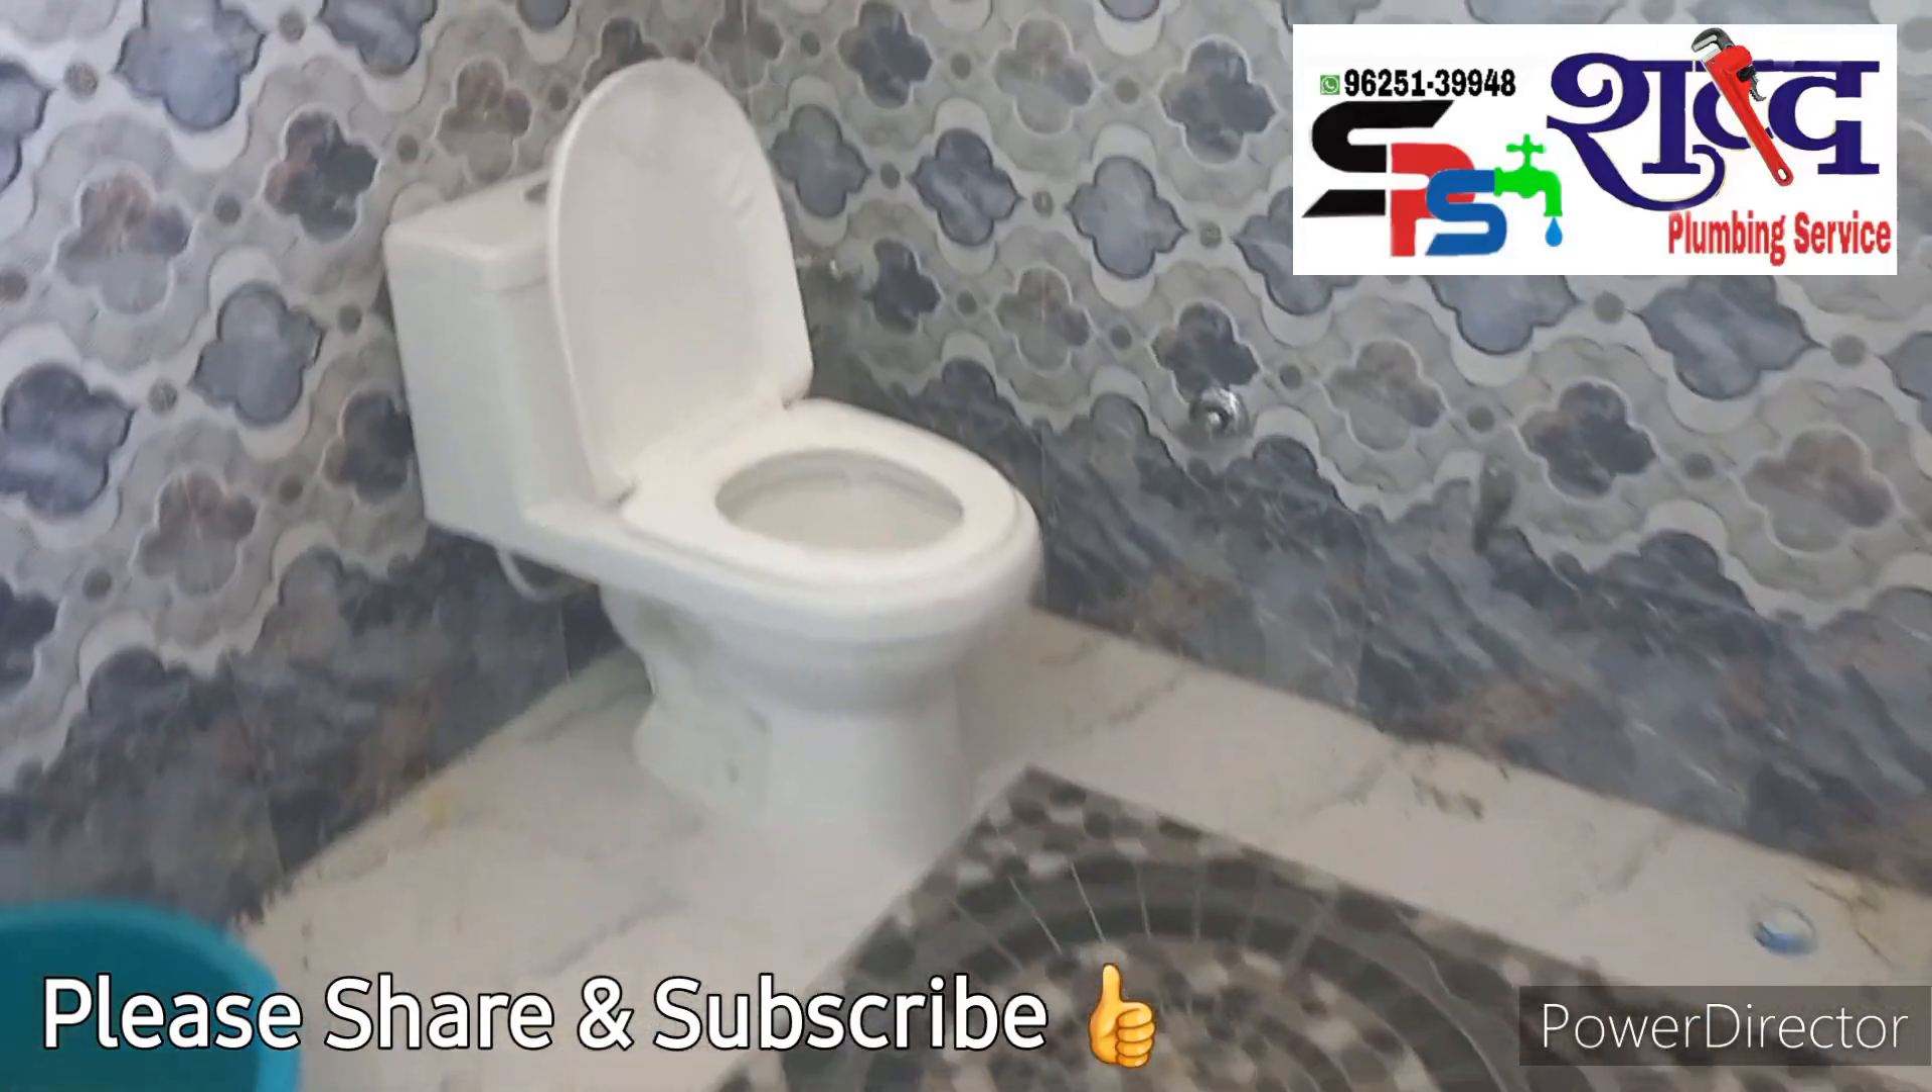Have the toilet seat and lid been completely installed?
Yes.